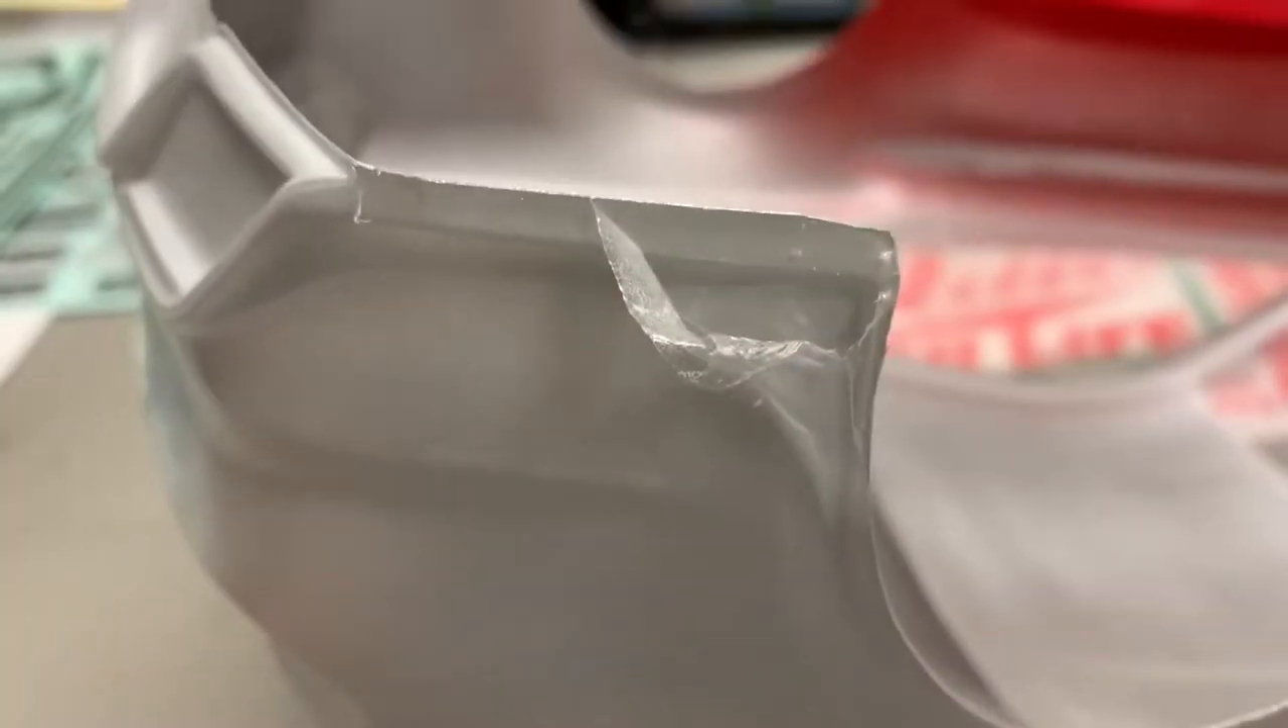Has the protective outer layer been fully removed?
No.